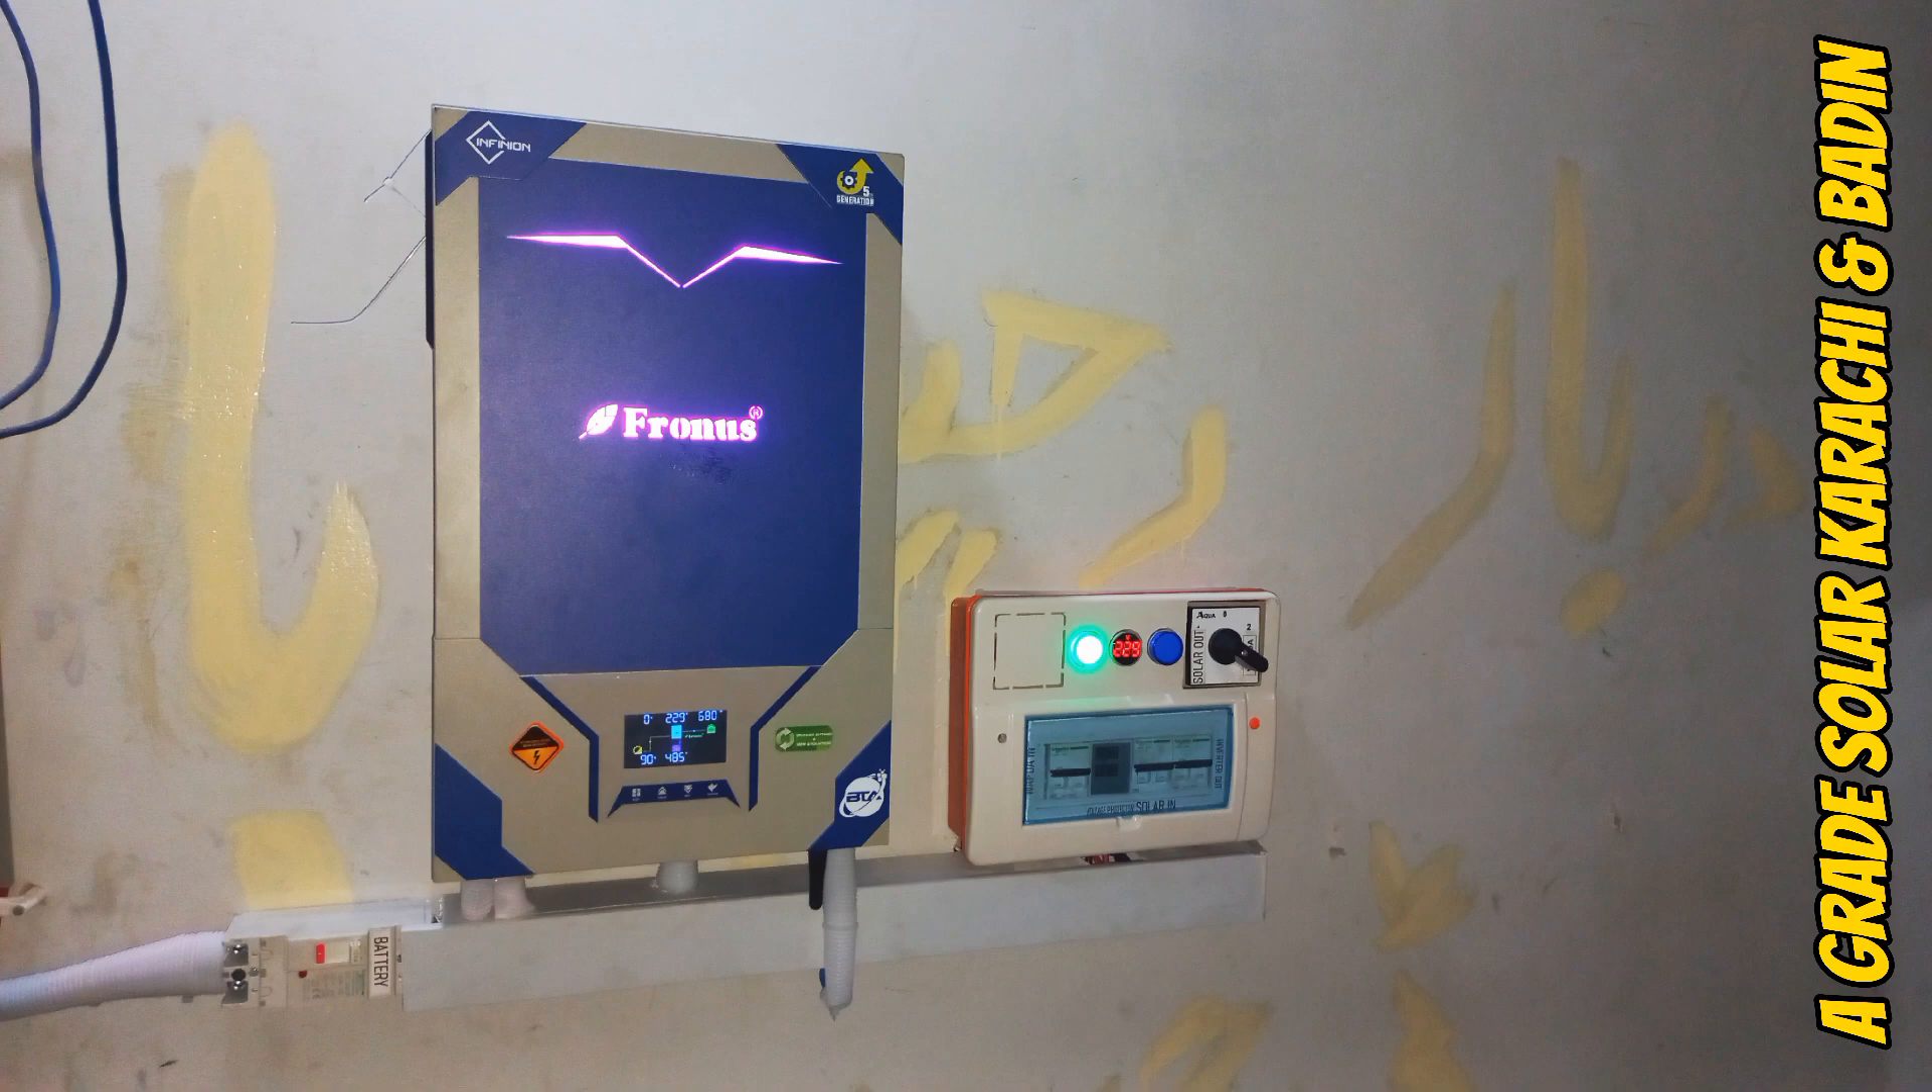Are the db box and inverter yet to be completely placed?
No.